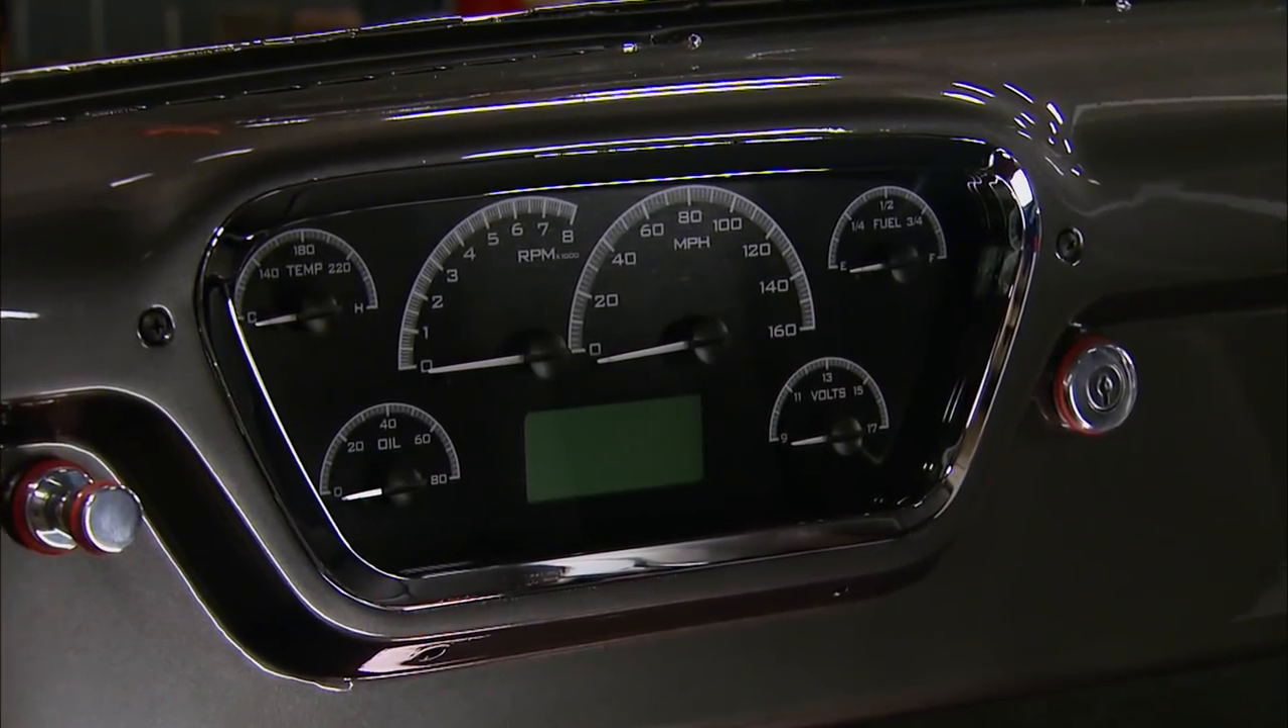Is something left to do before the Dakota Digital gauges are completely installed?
No.